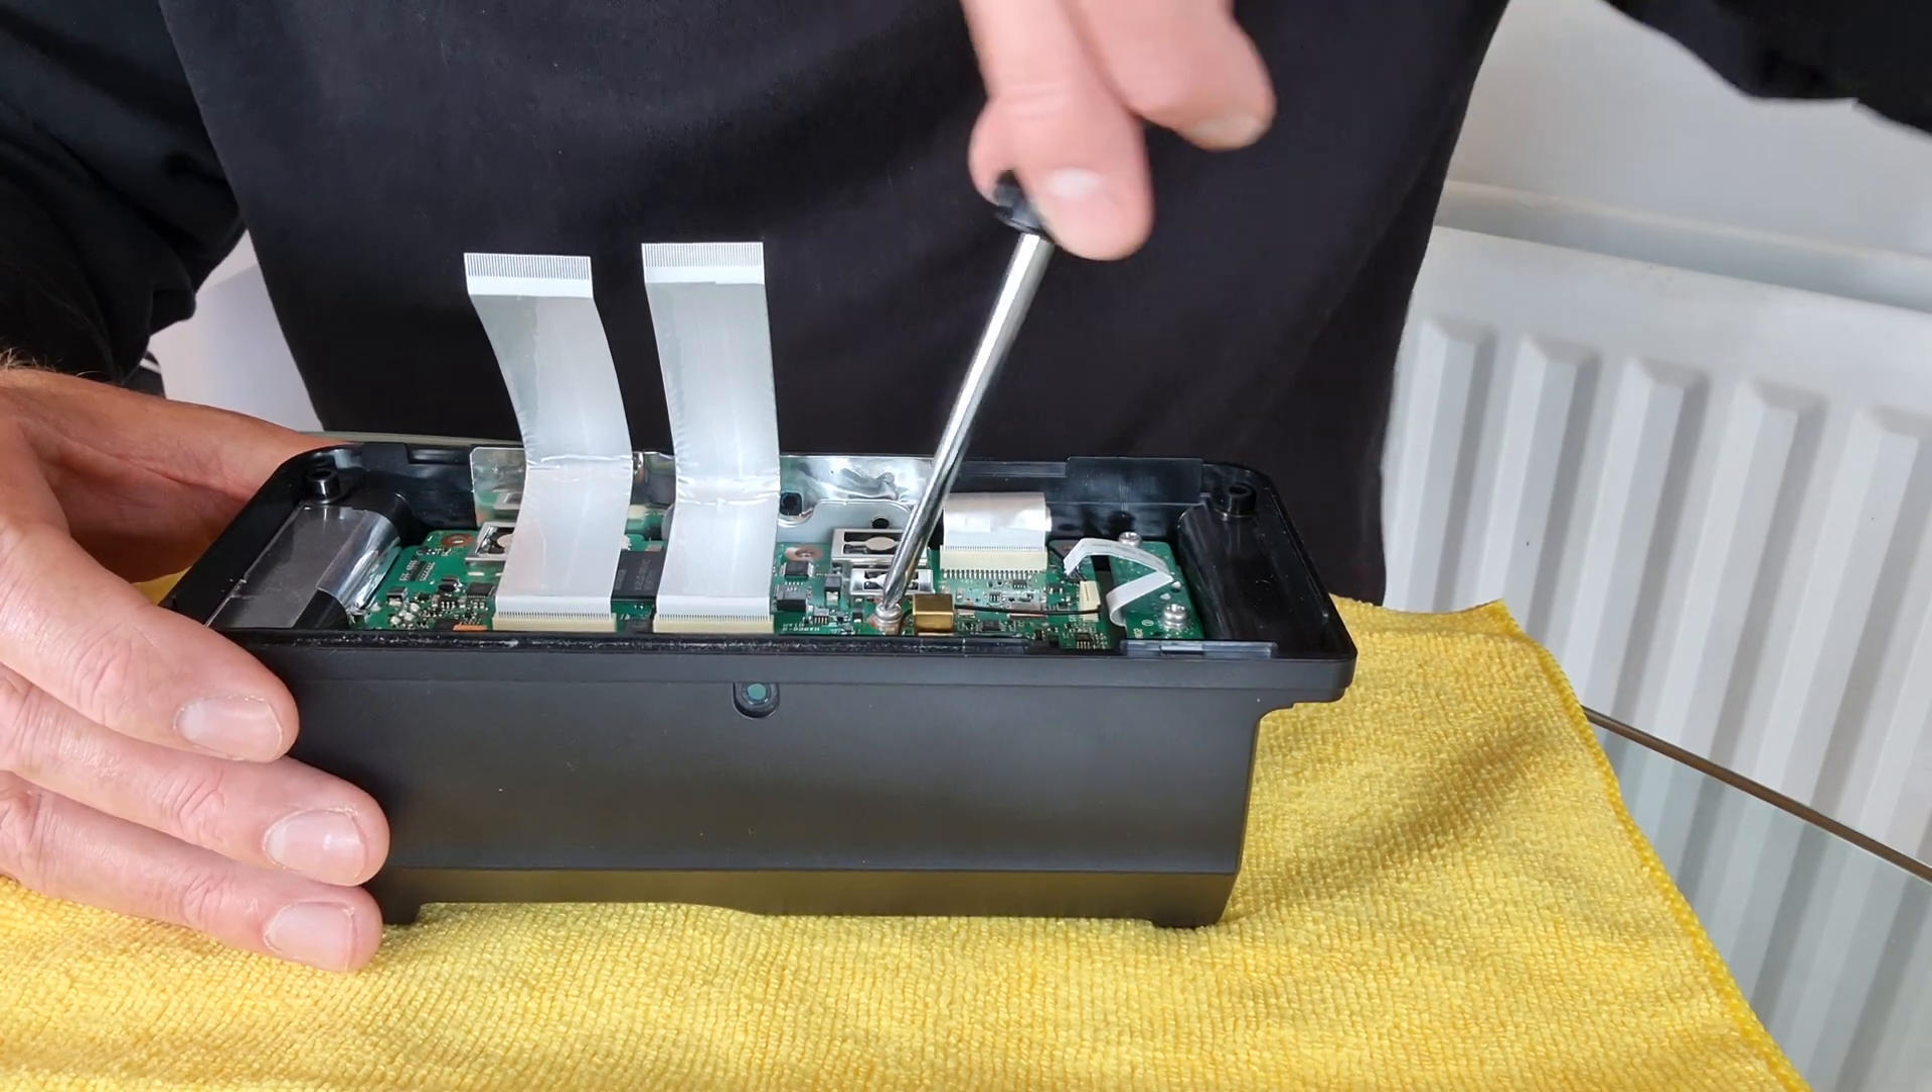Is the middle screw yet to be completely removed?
Yes.